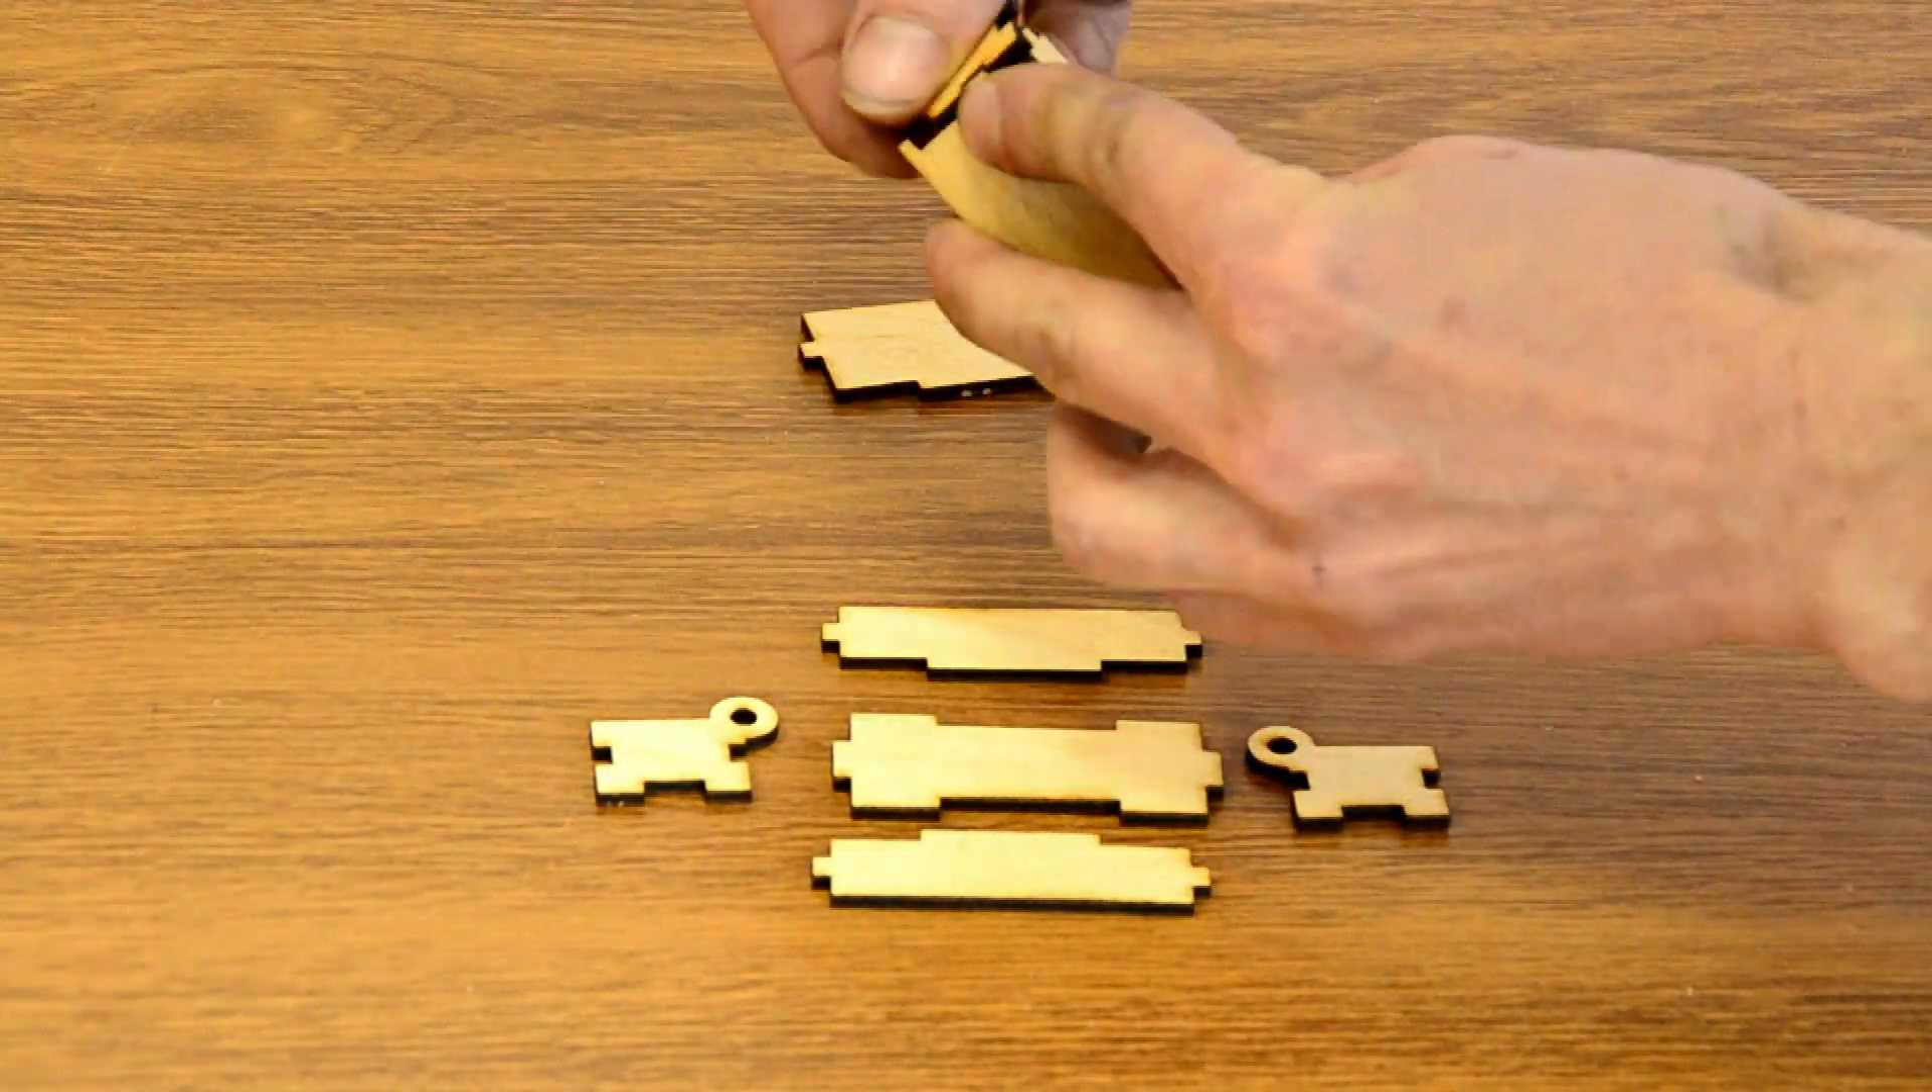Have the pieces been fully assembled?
No.